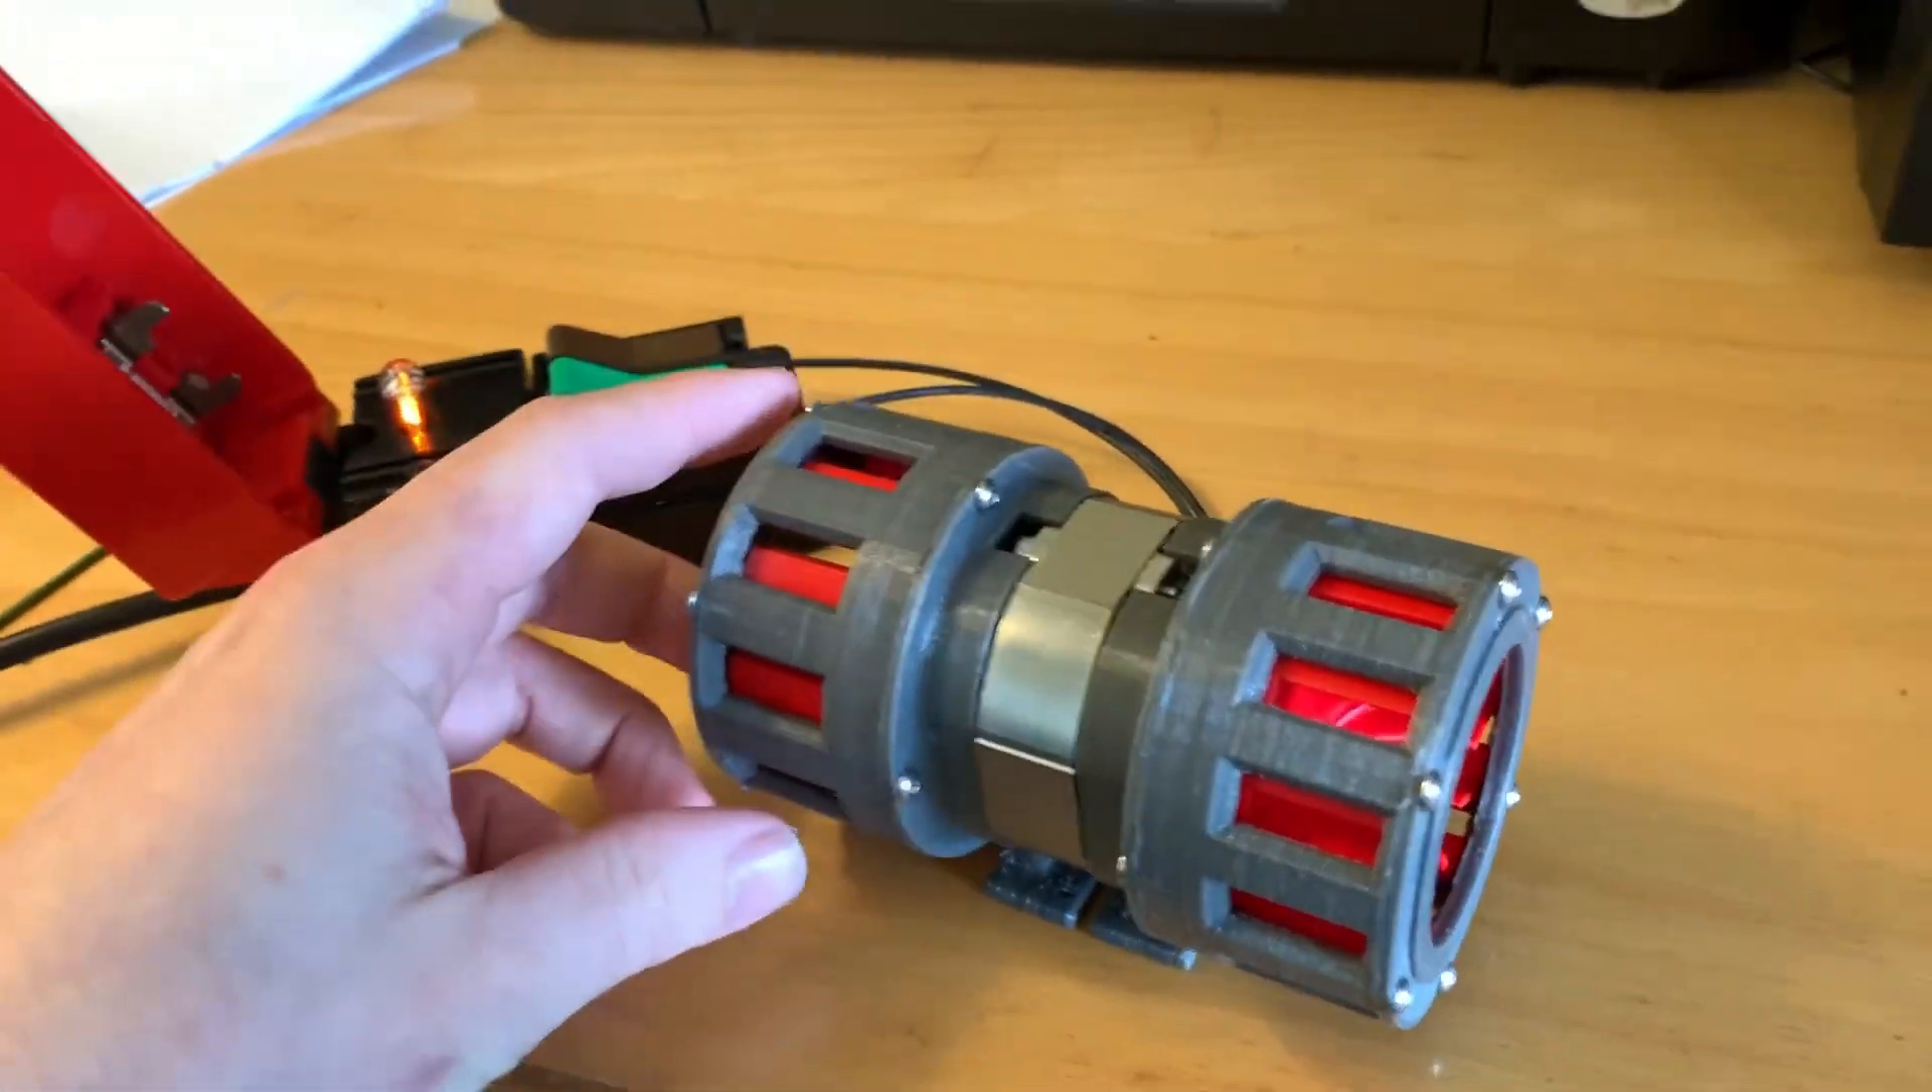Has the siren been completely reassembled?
Yes.